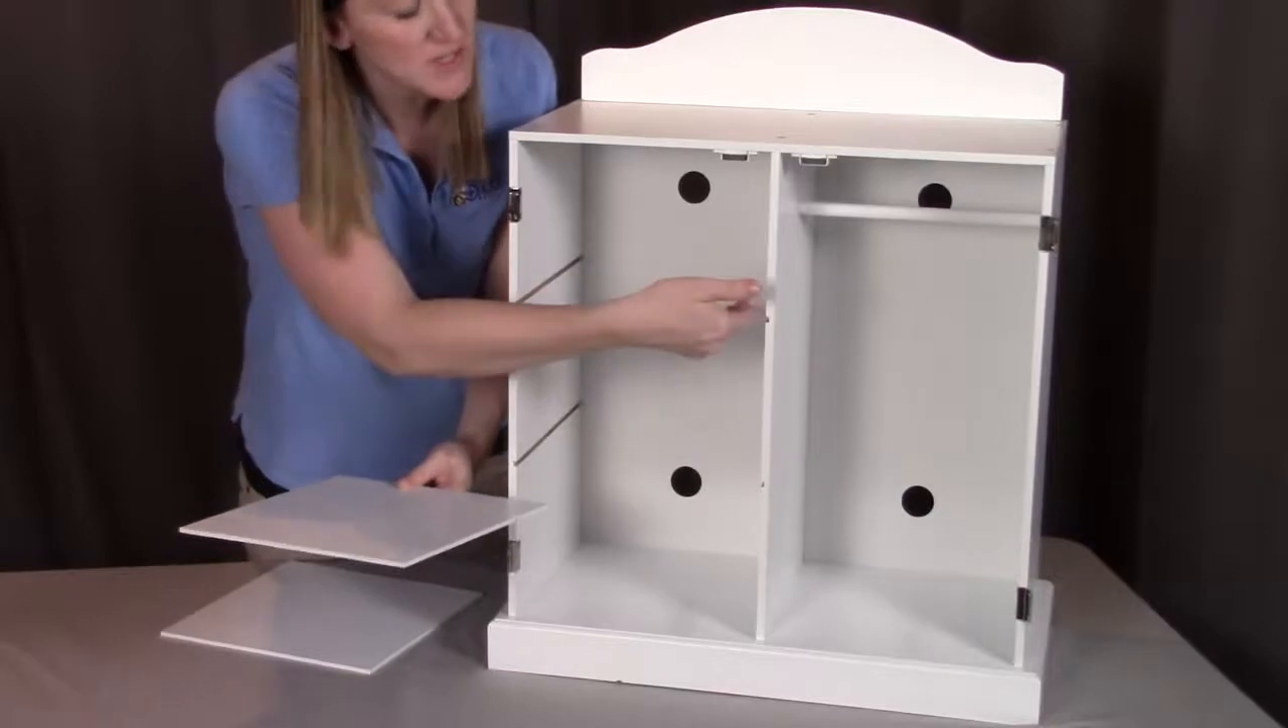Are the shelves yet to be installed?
Yes.